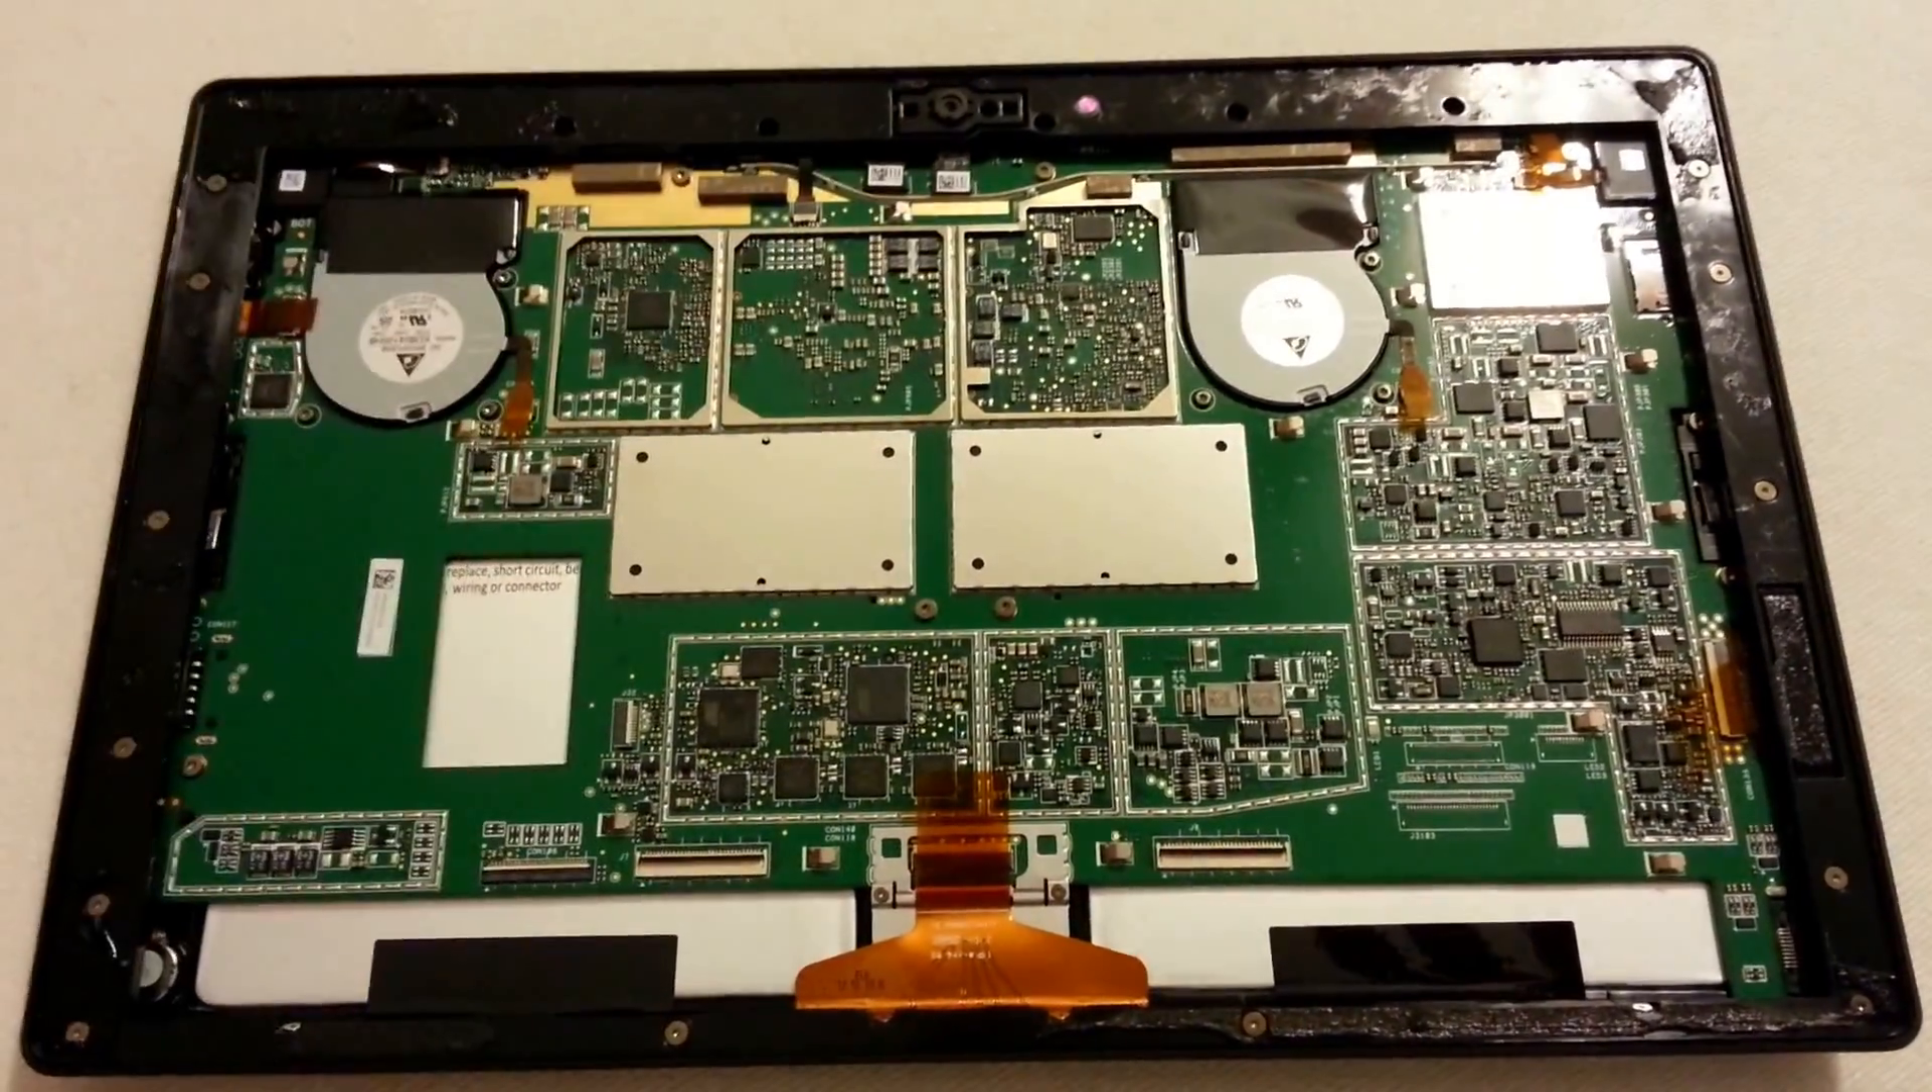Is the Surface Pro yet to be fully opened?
No.